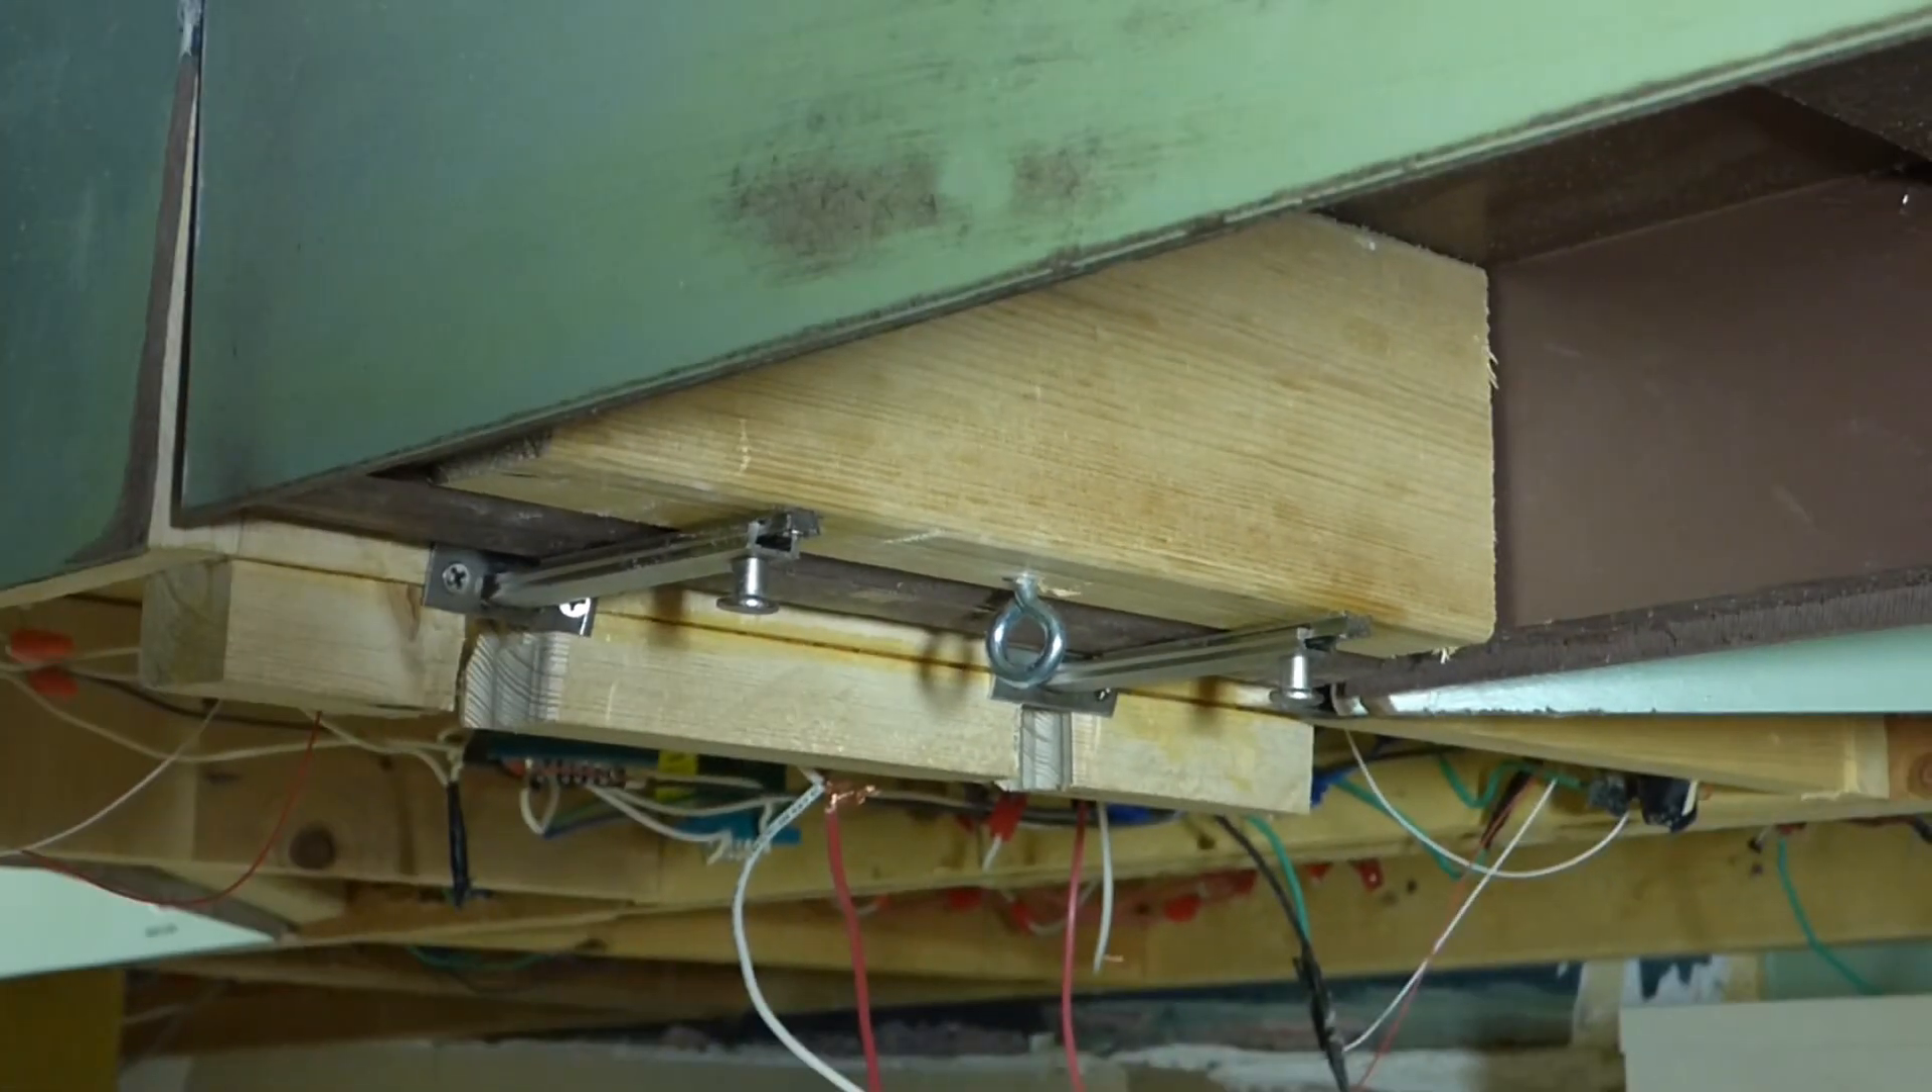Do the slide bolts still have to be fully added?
No.